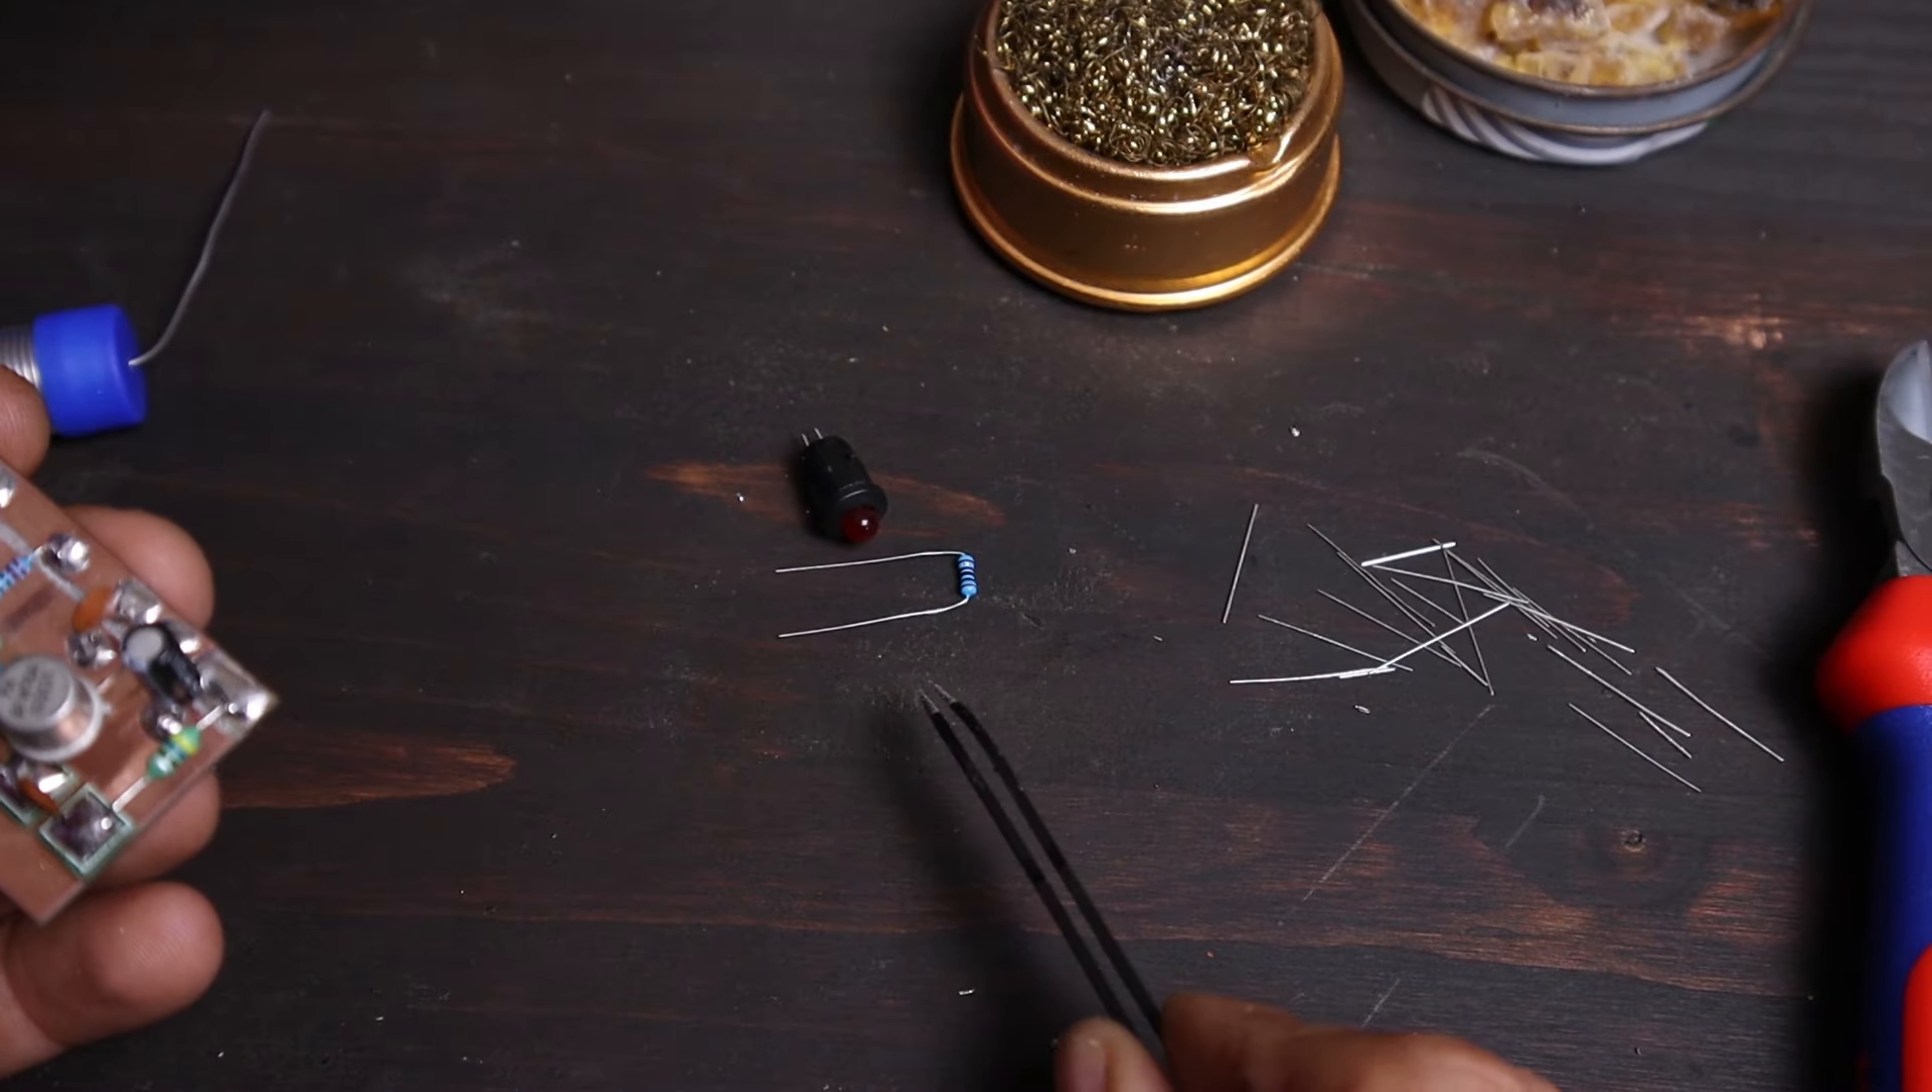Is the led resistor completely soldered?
No.